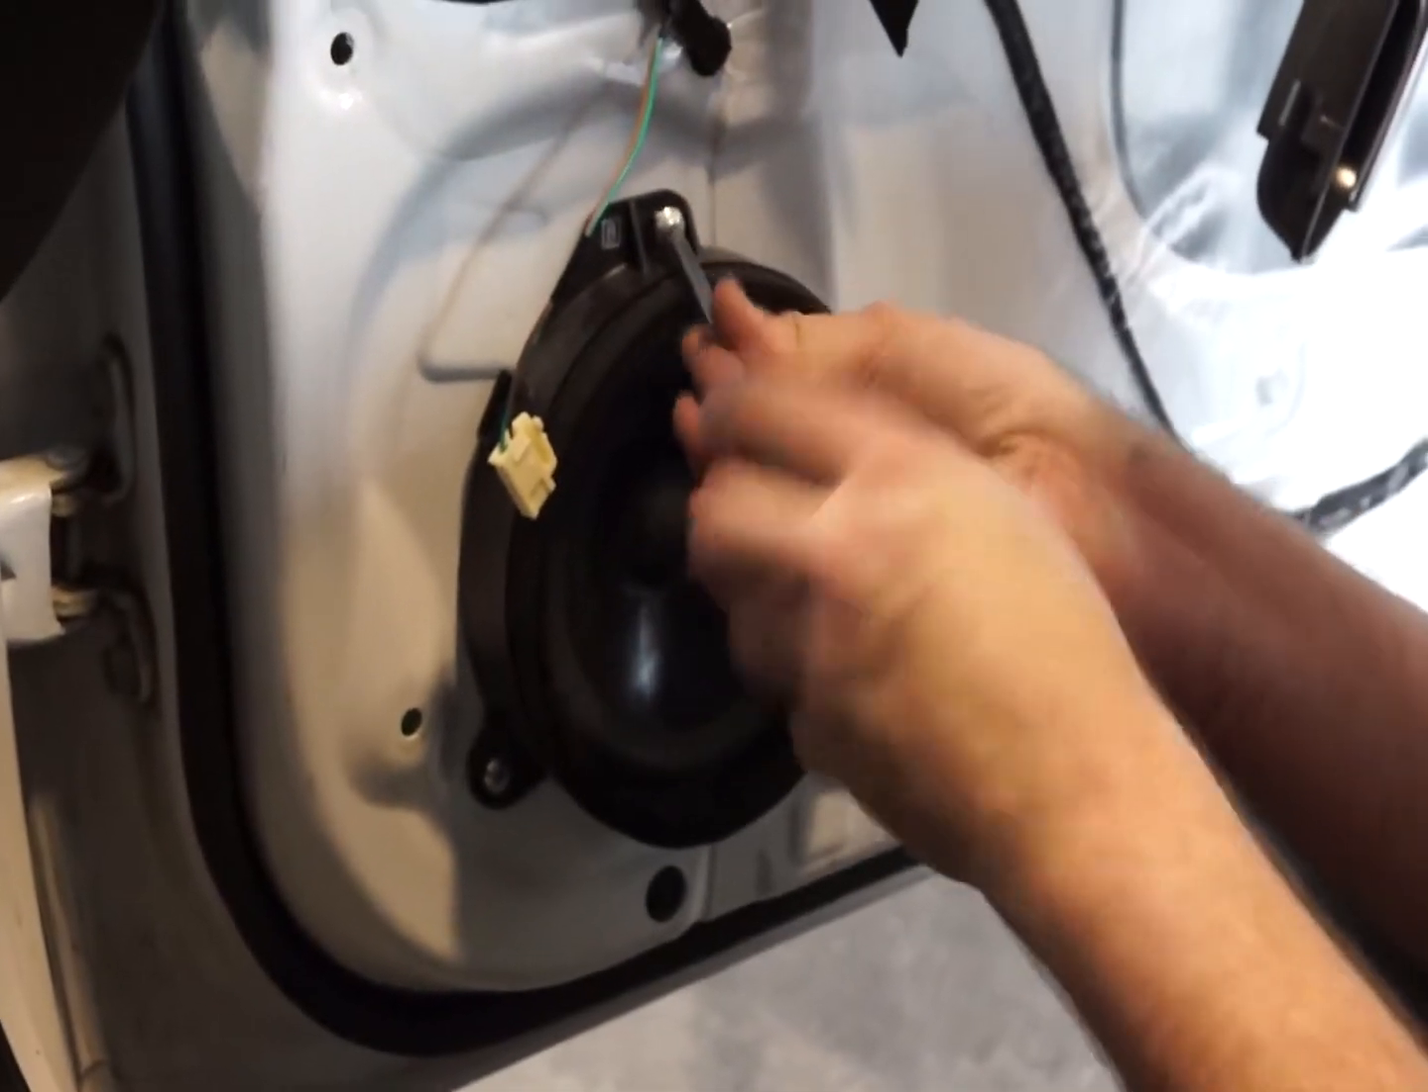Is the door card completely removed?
Yes.